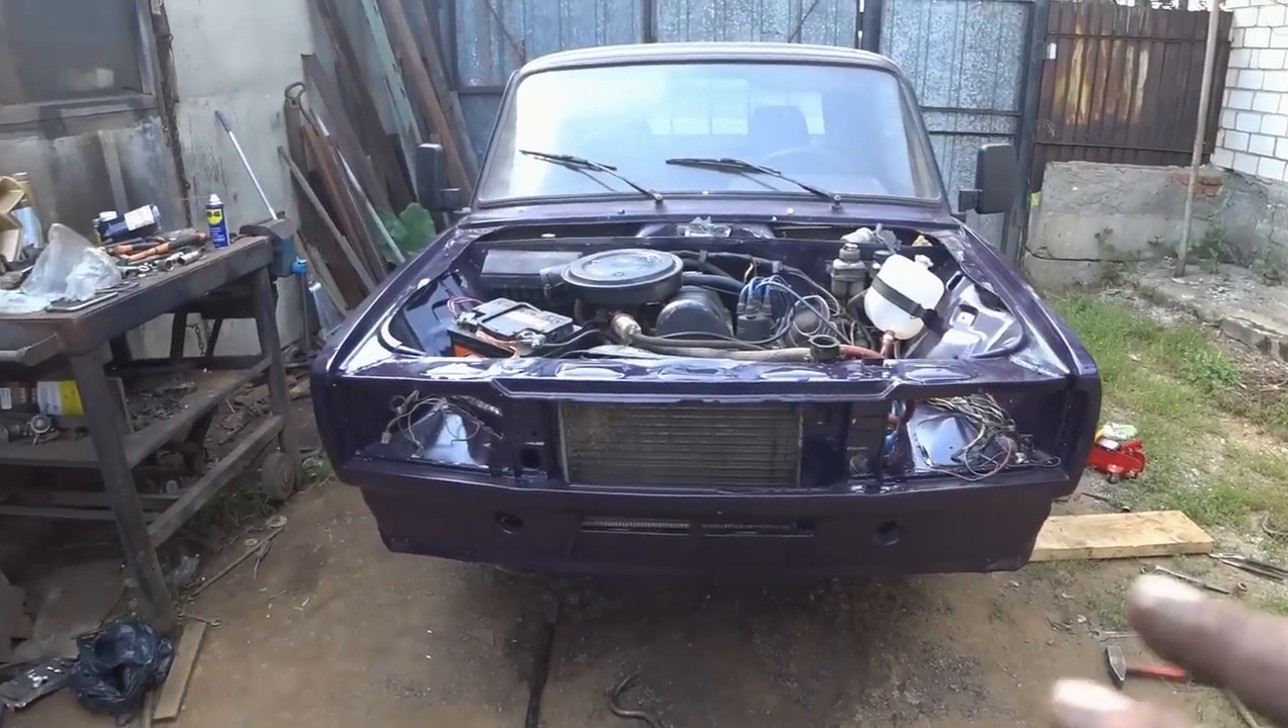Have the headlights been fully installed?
No.